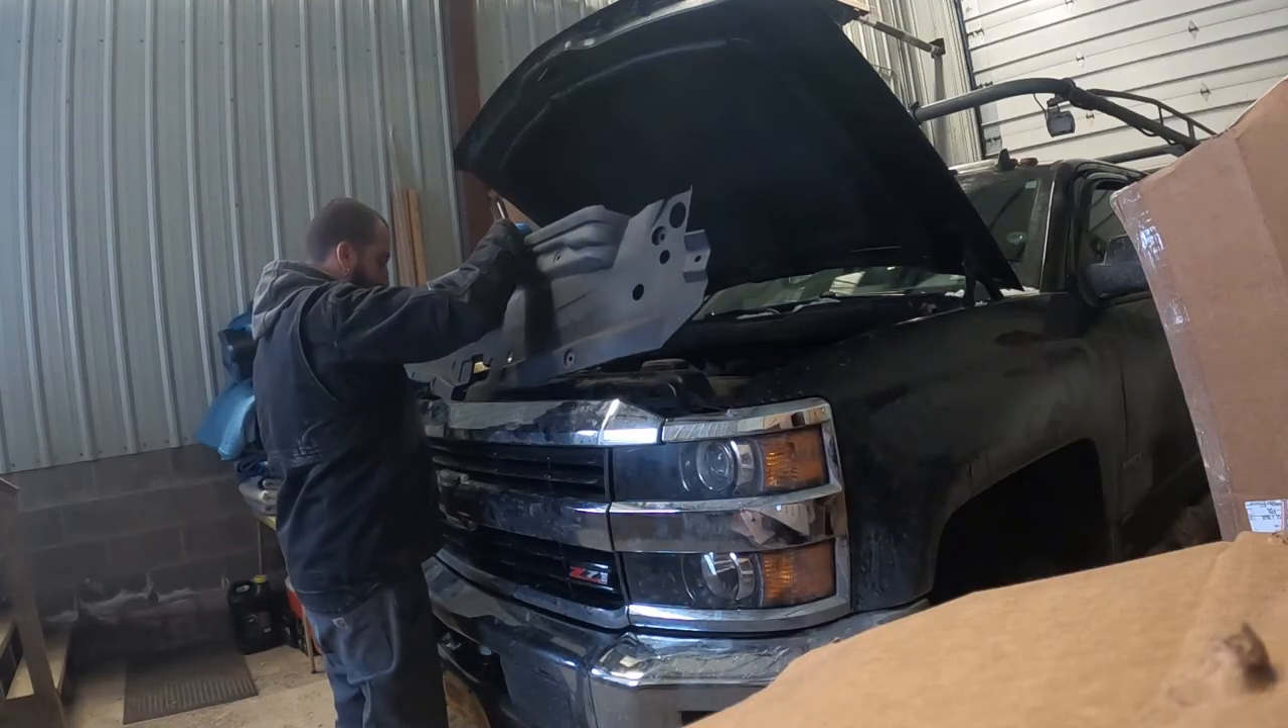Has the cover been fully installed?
No.